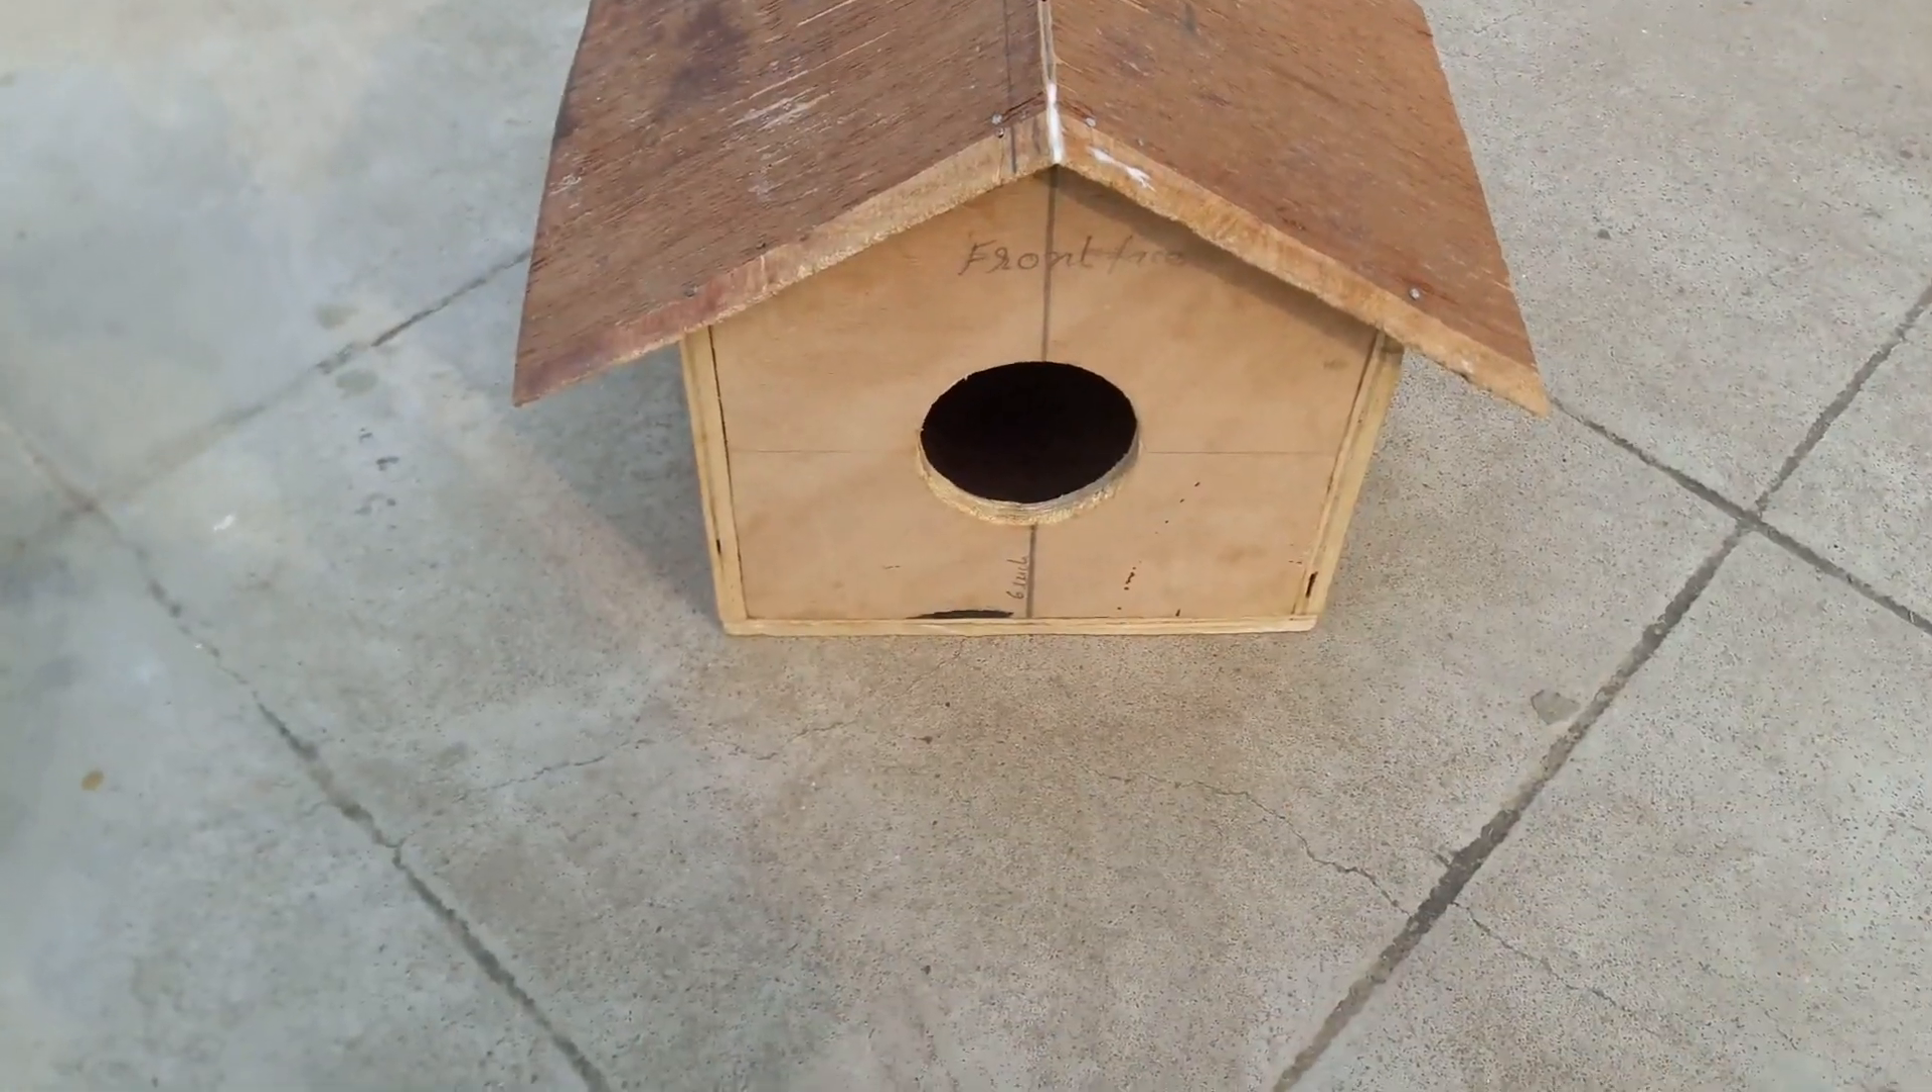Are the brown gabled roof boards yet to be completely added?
No.